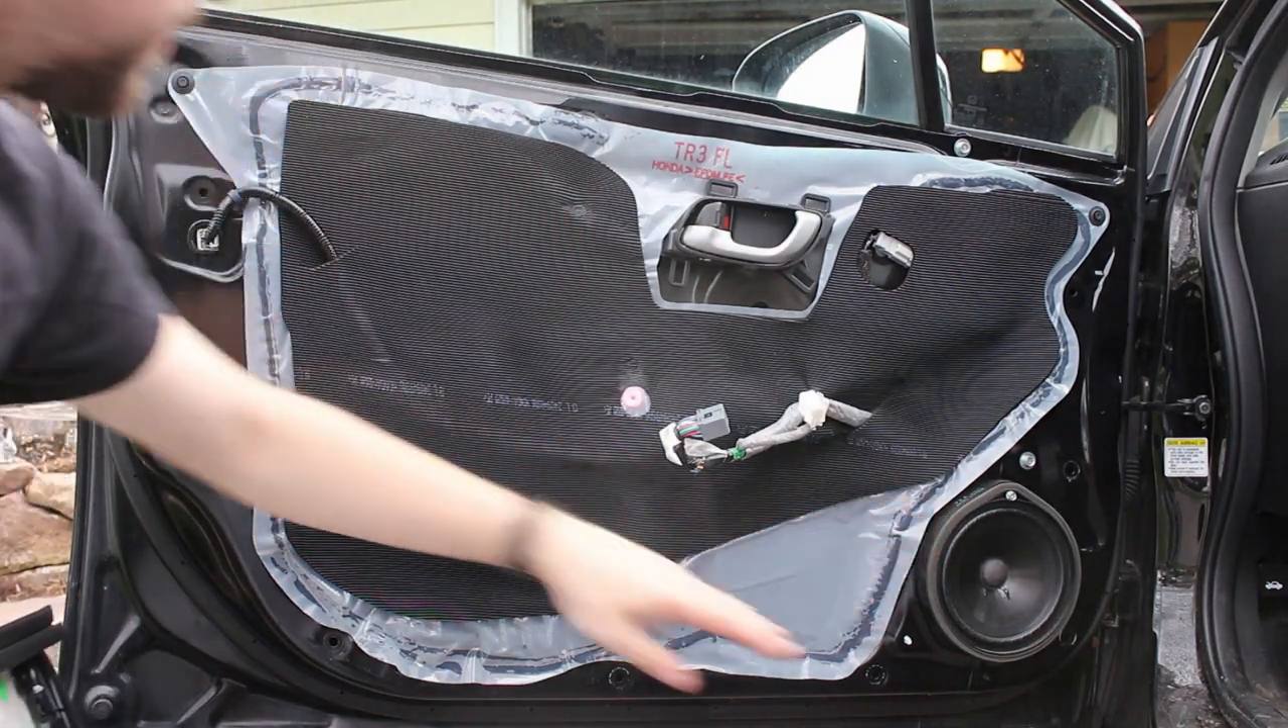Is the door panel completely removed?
Yes.